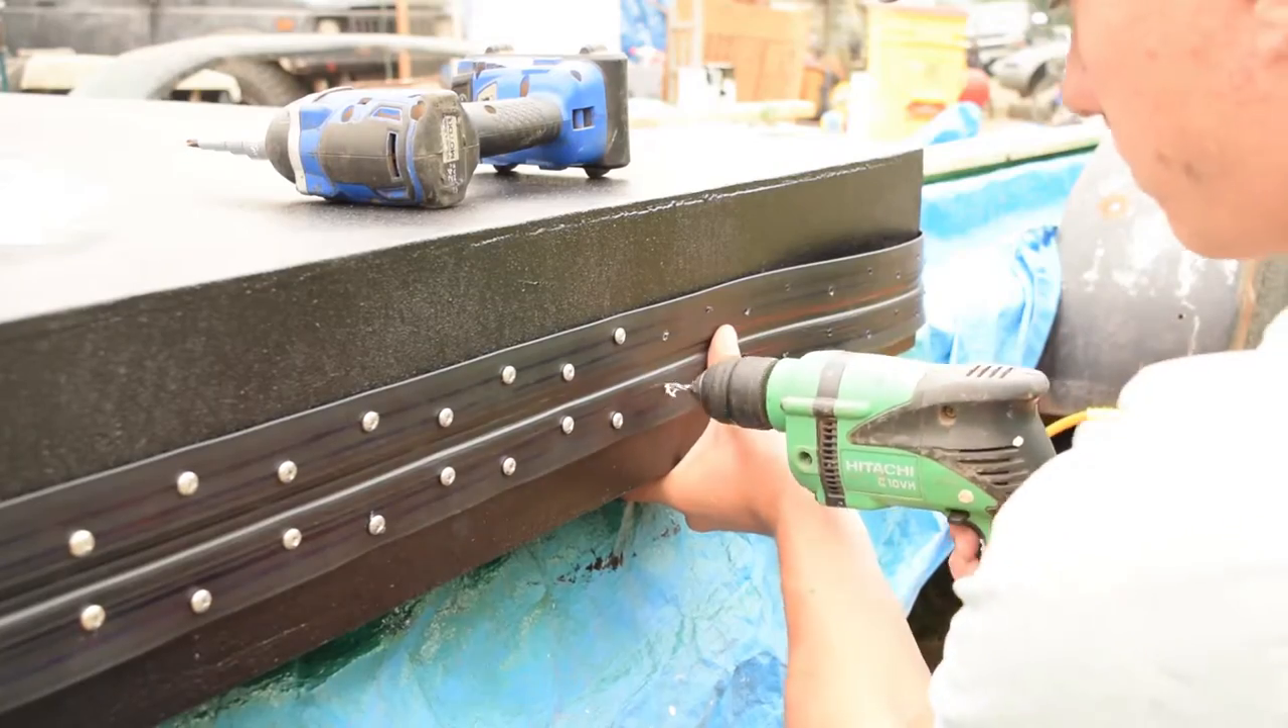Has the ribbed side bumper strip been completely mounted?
No.